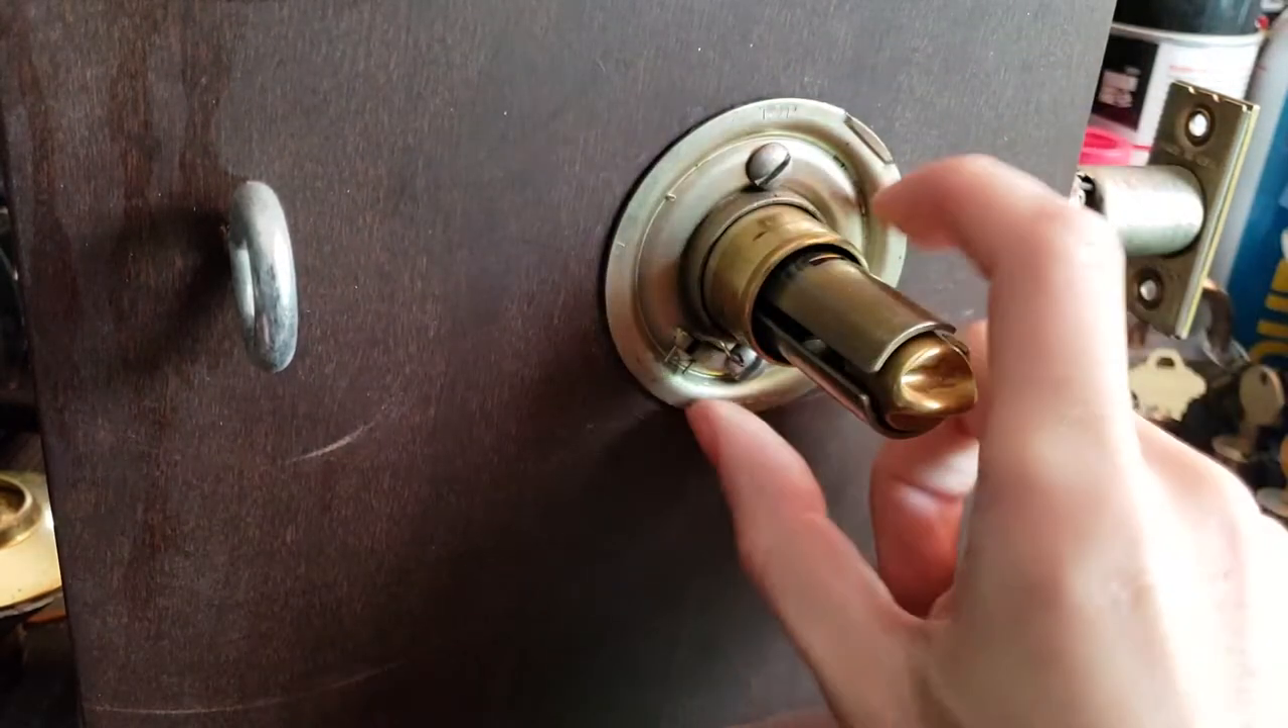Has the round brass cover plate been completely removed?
Yes.